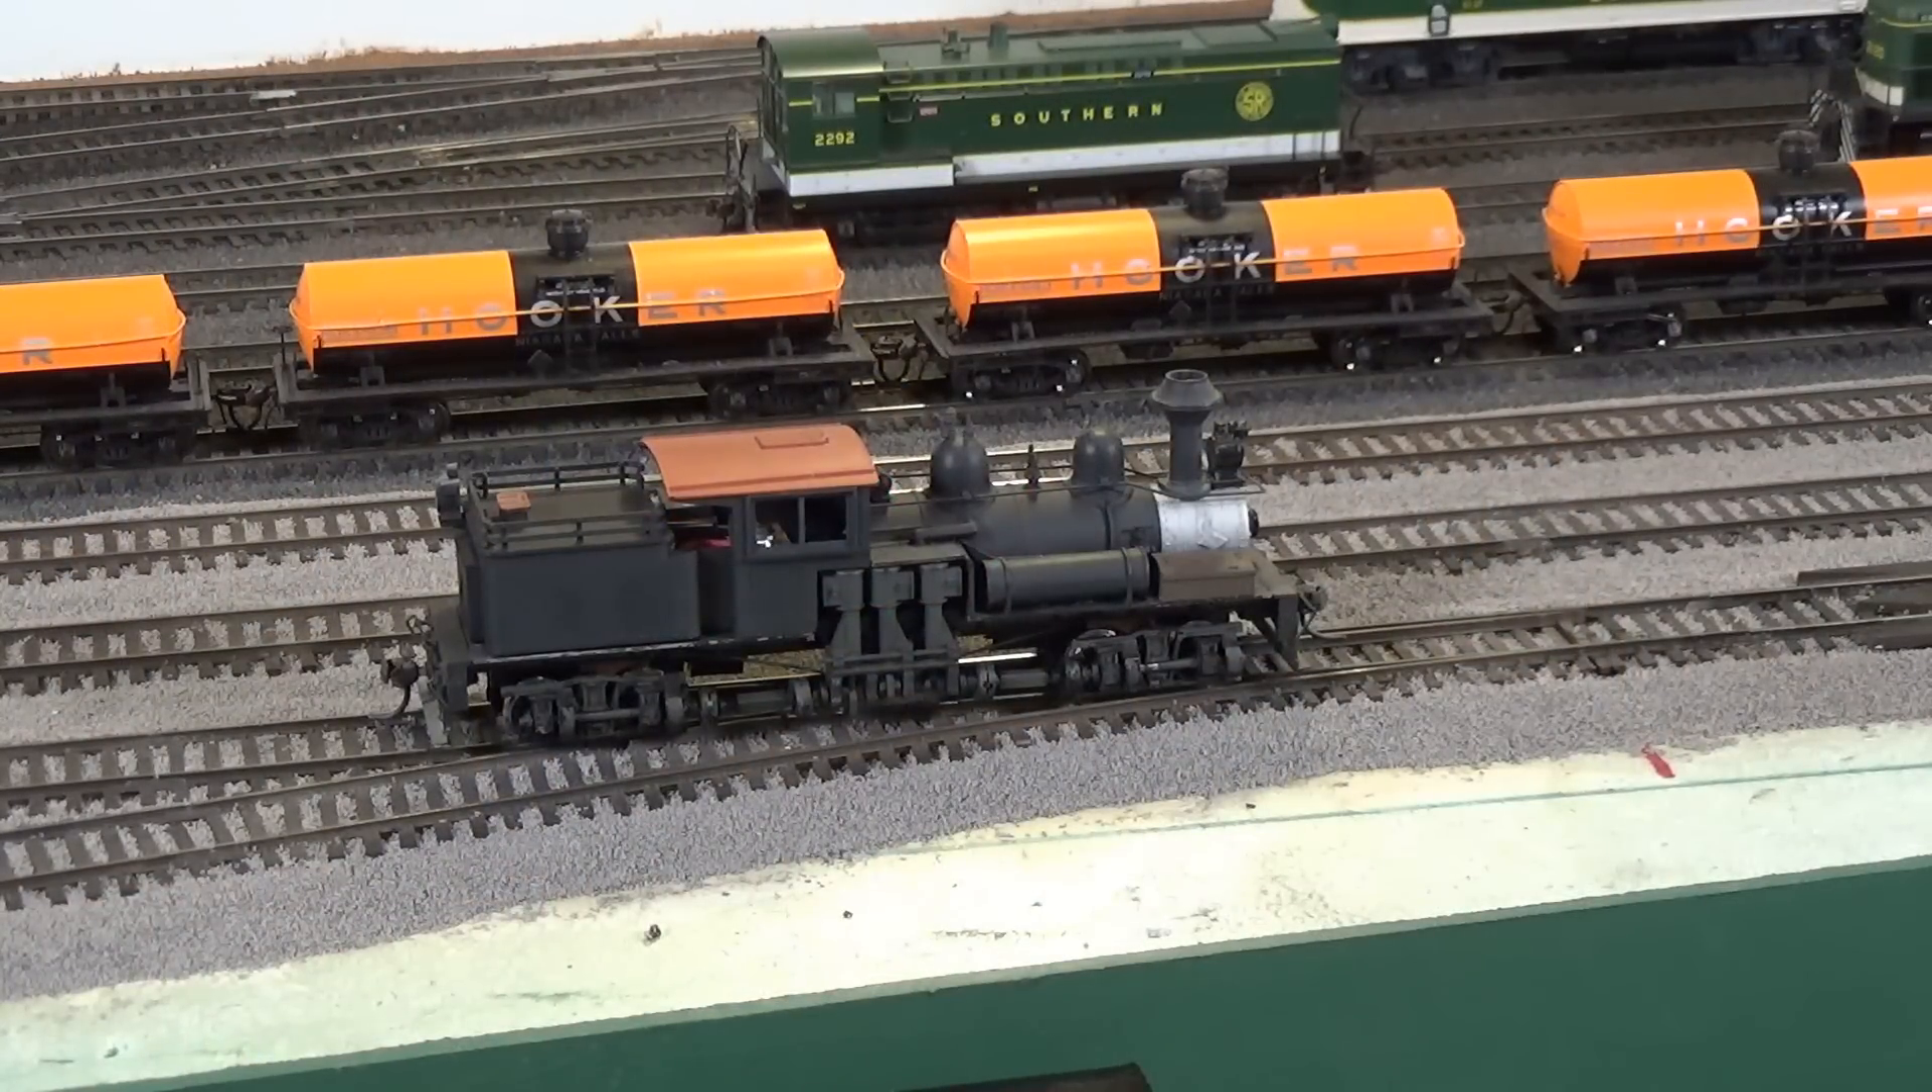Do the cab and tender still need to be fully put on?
No.